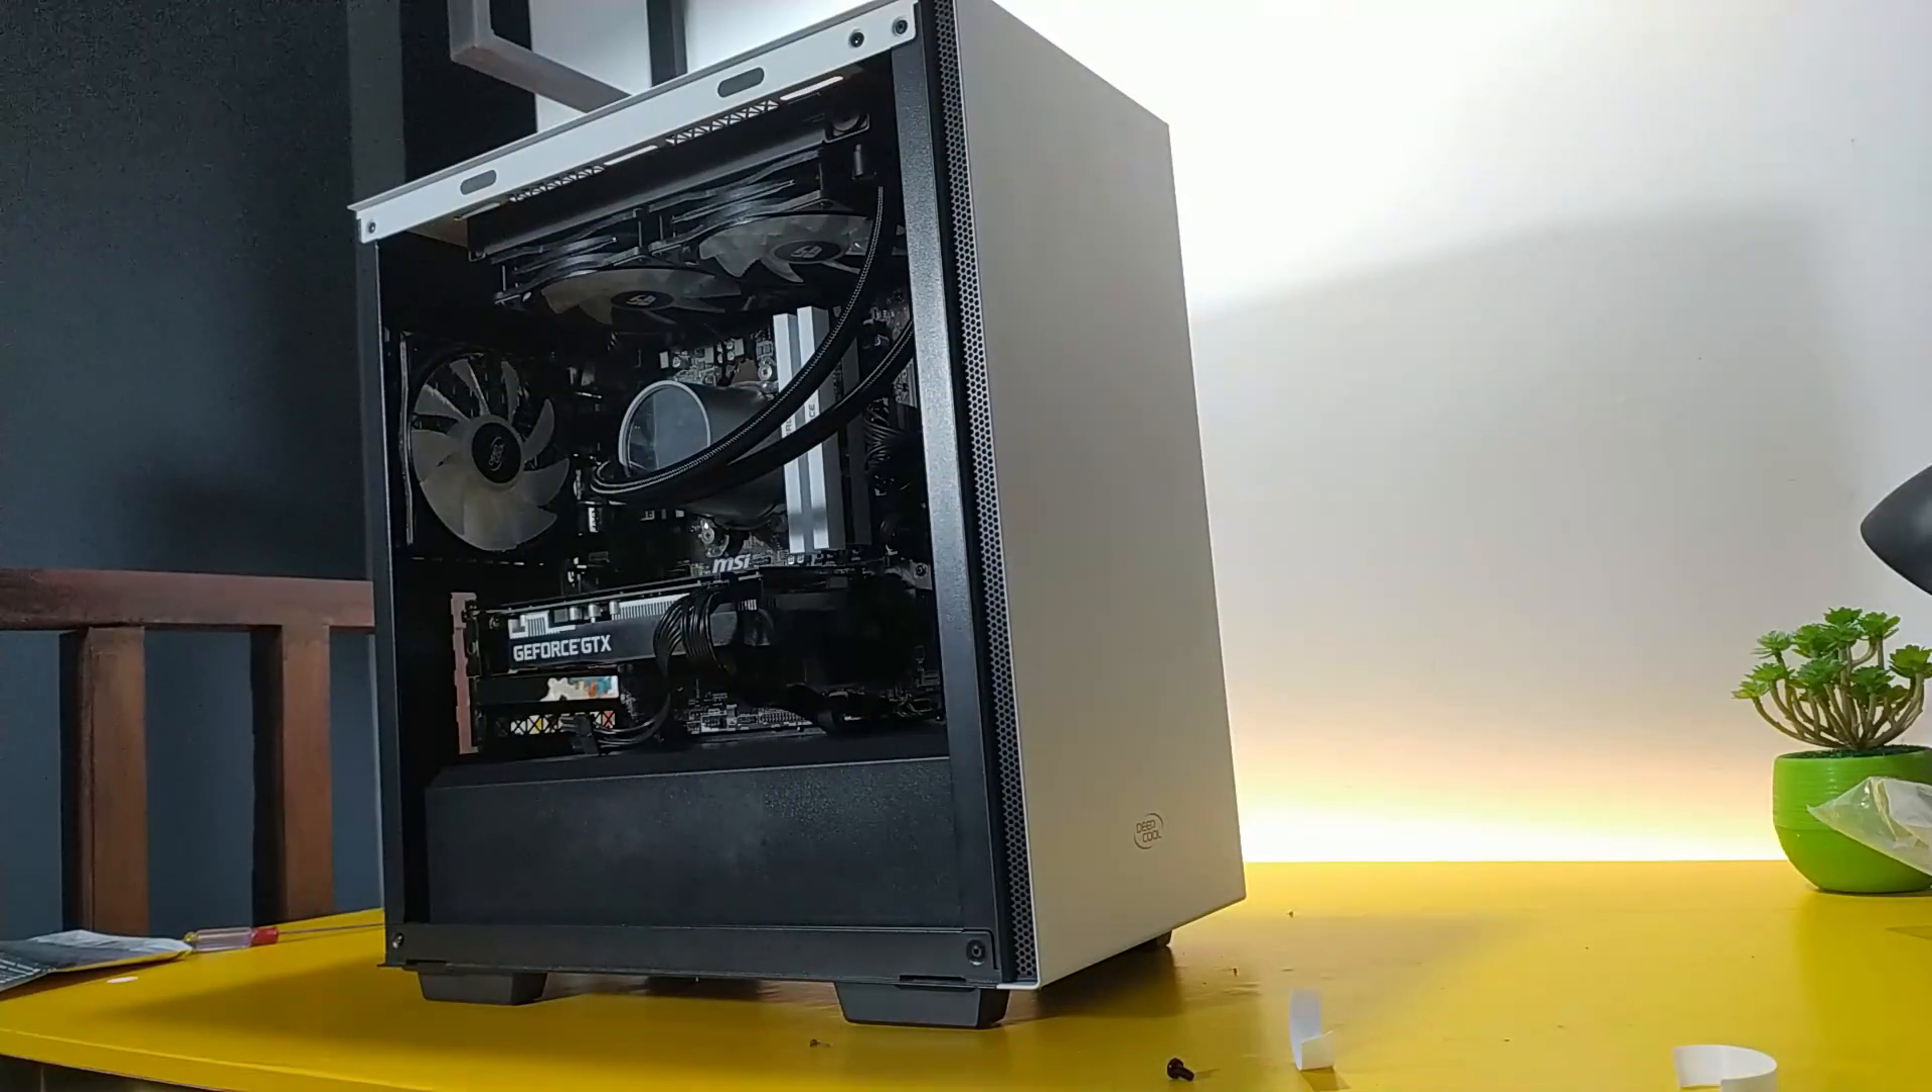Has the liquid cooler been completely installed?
Yes.